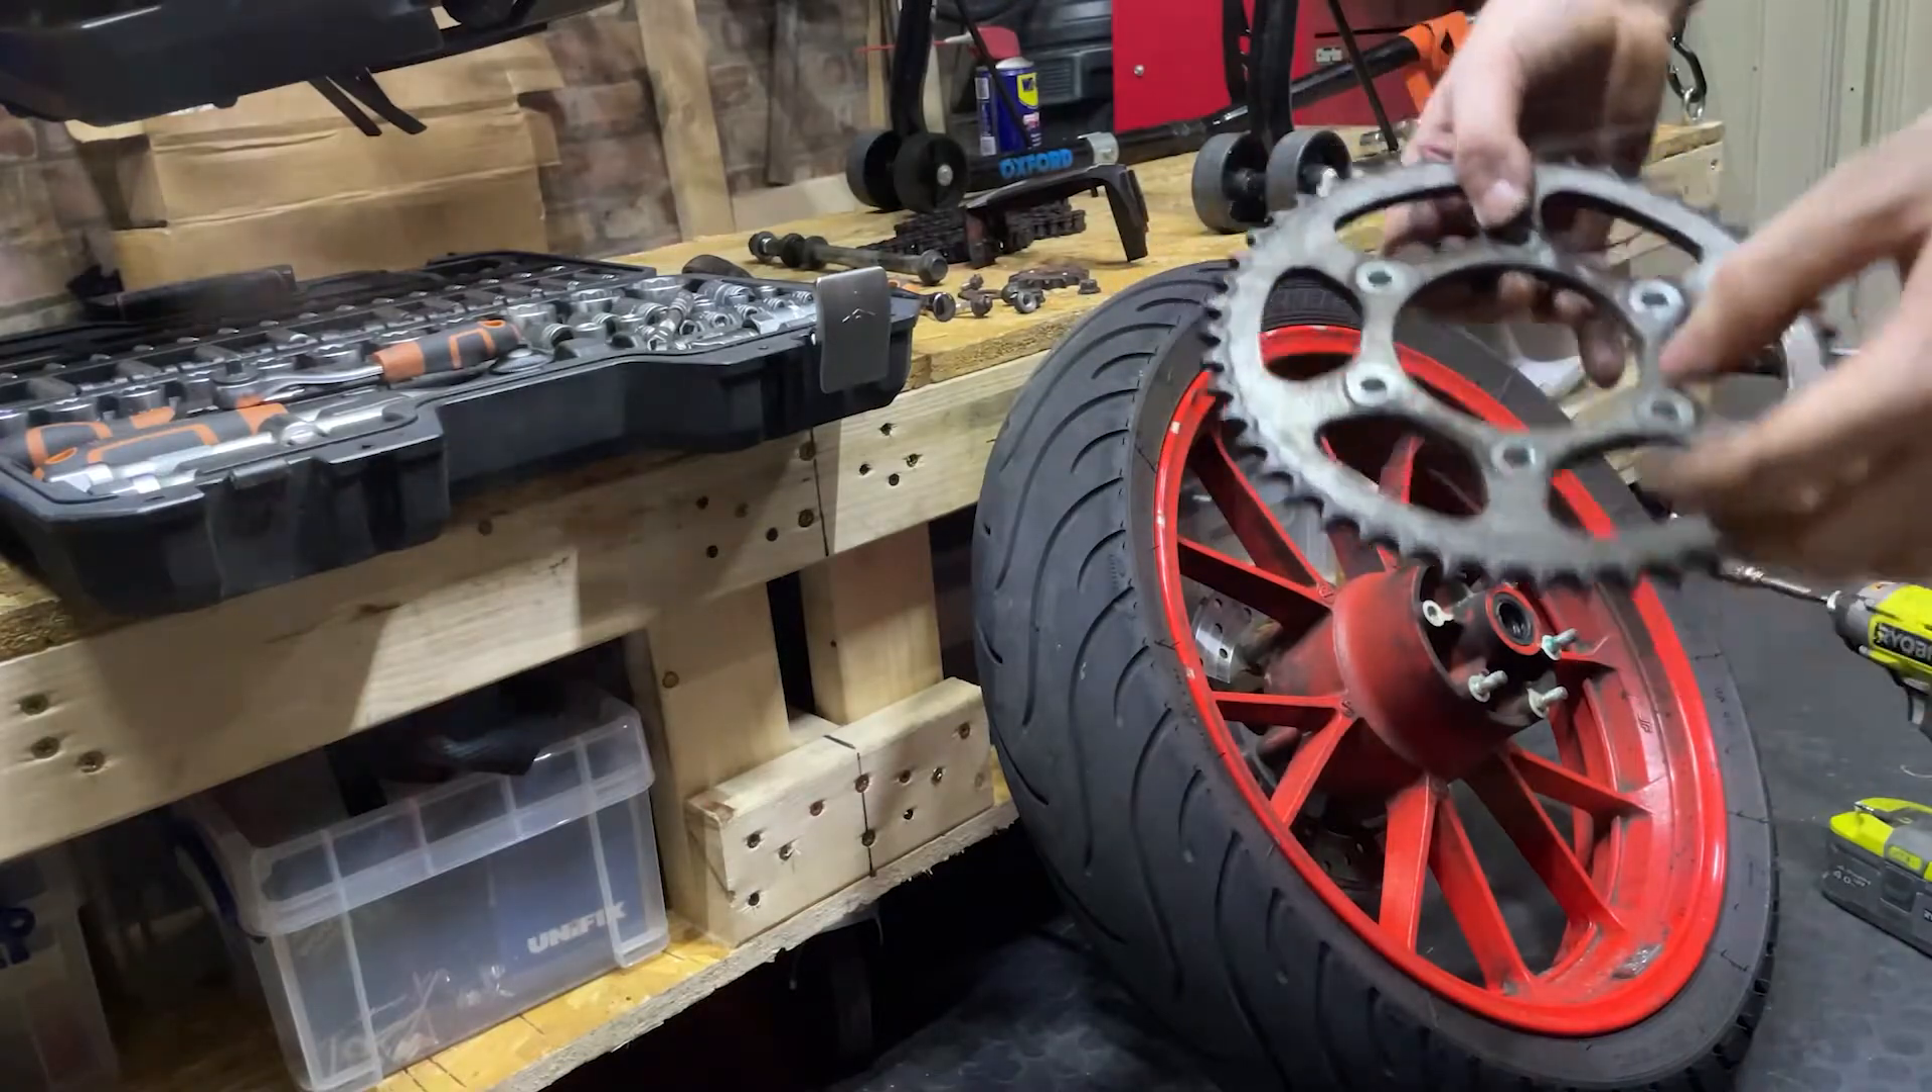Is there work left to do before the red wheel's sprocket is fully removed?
No.